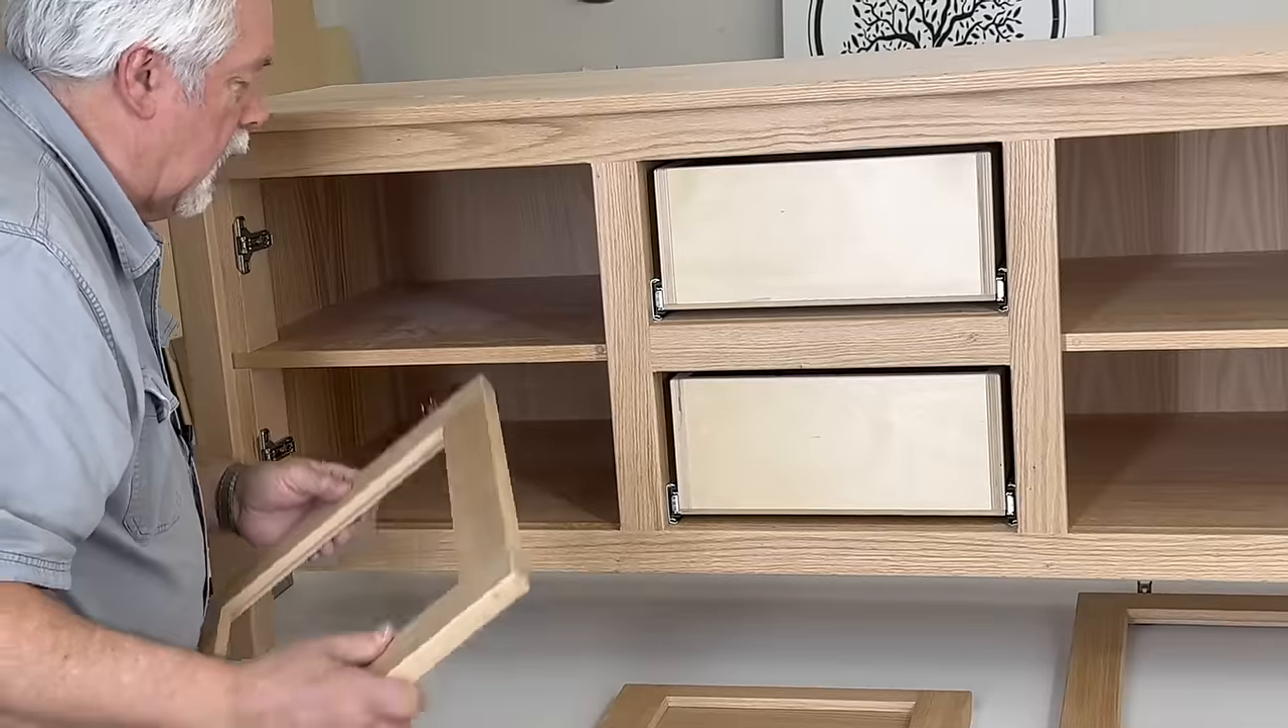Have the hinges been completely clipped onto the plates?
No.